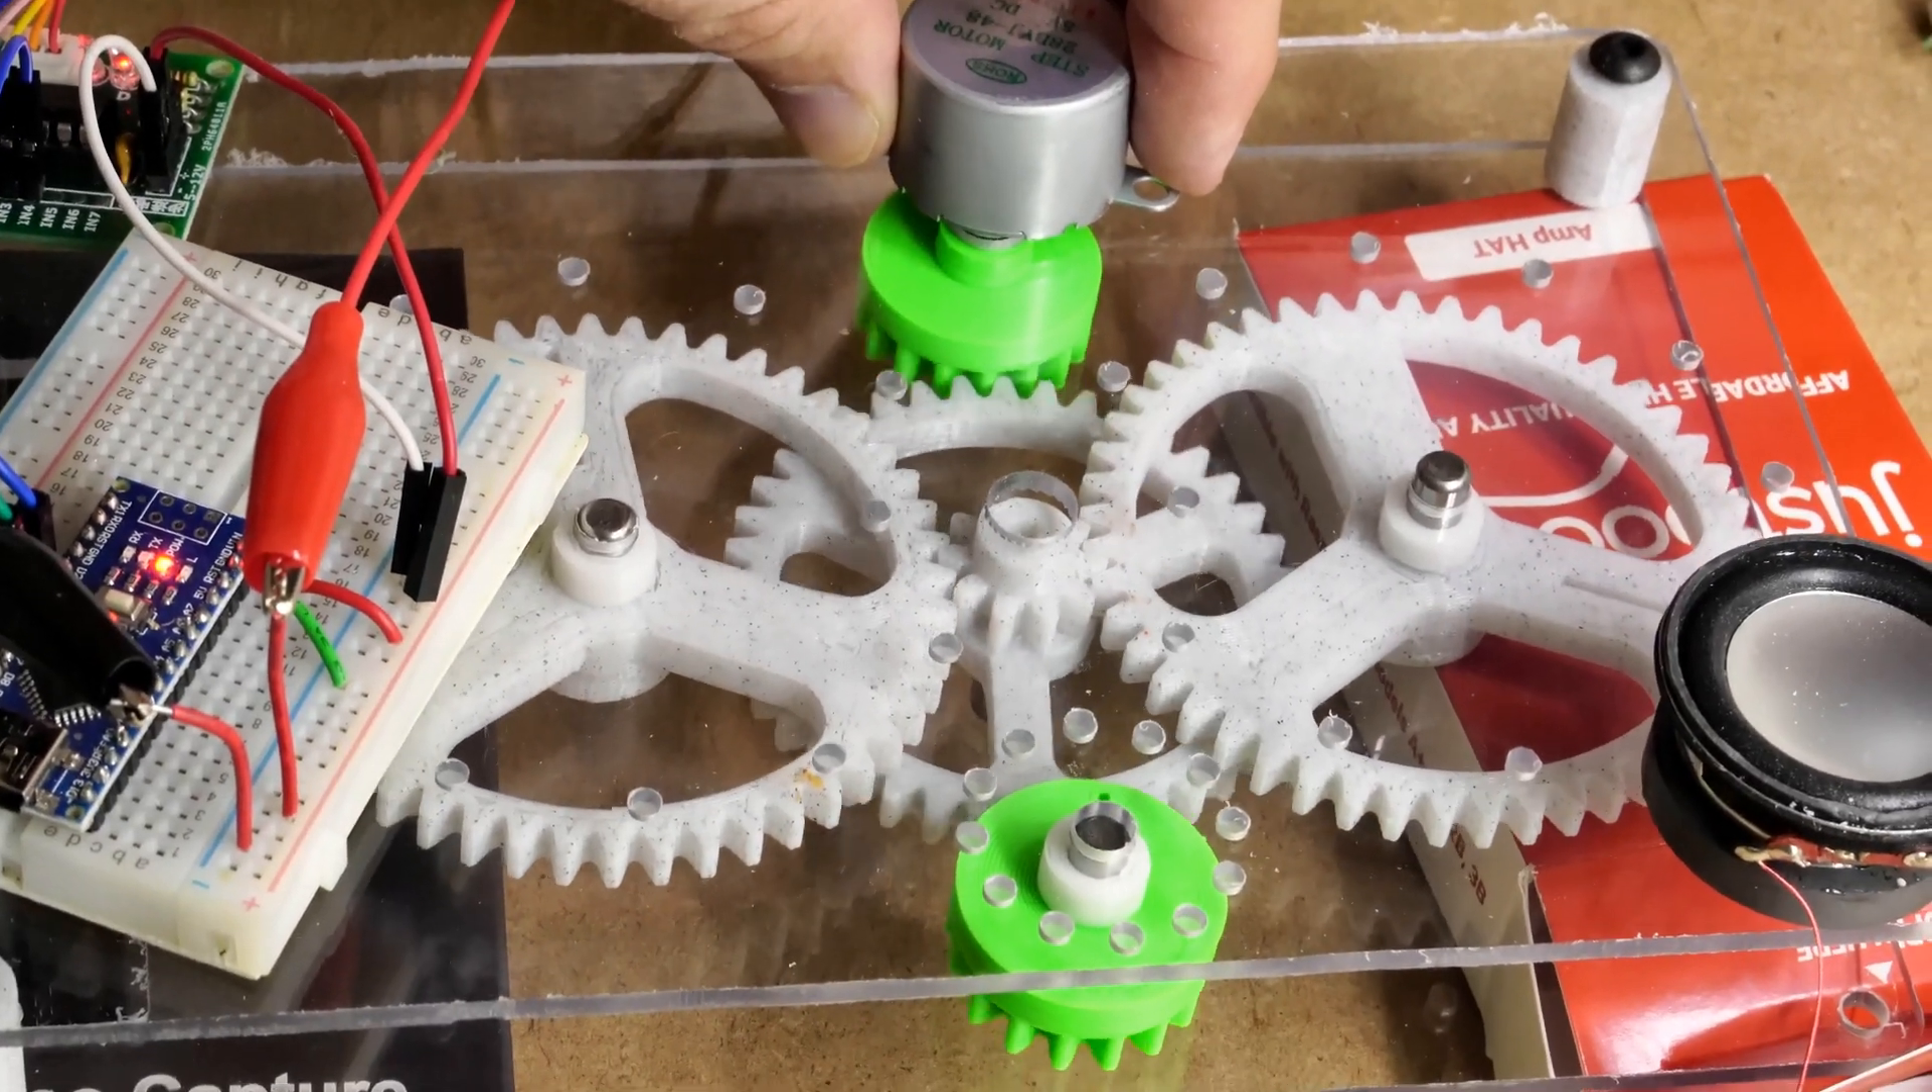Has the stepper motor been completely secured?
No.